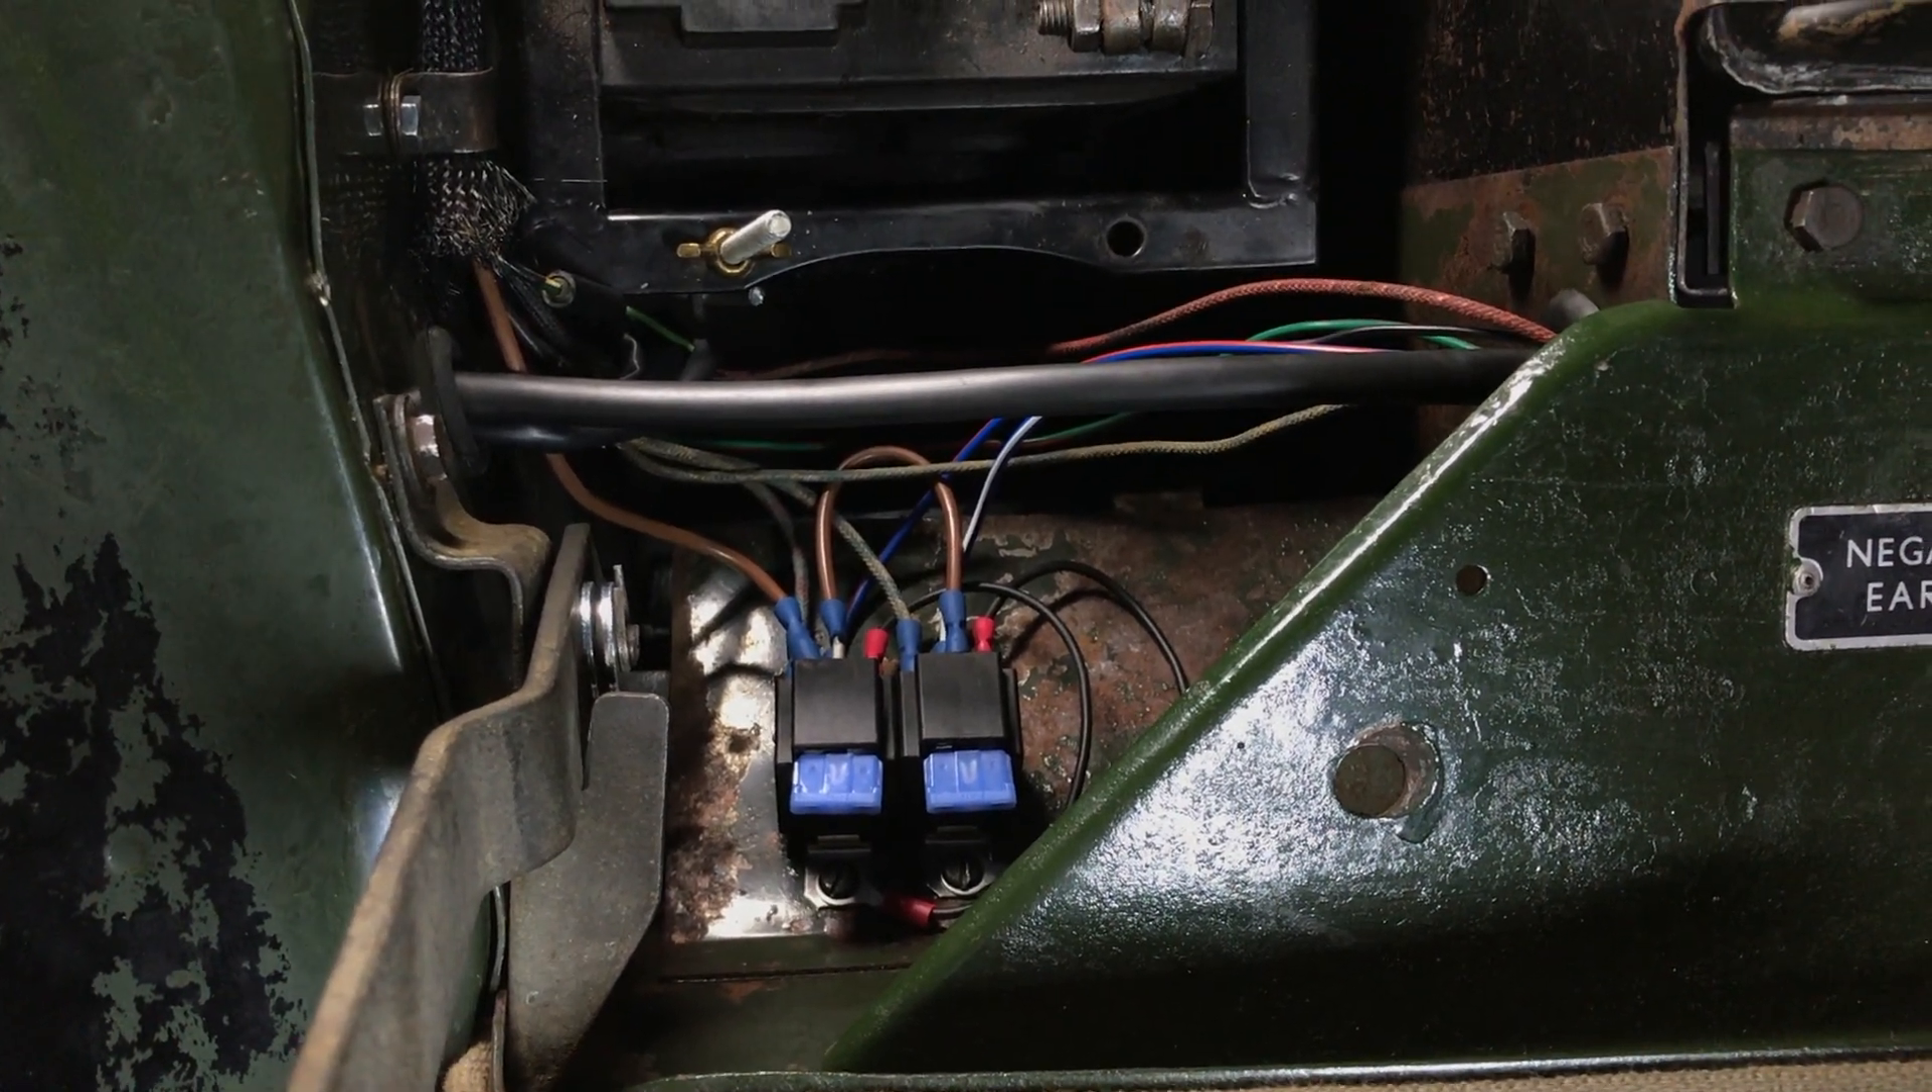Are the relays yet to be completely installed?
No.